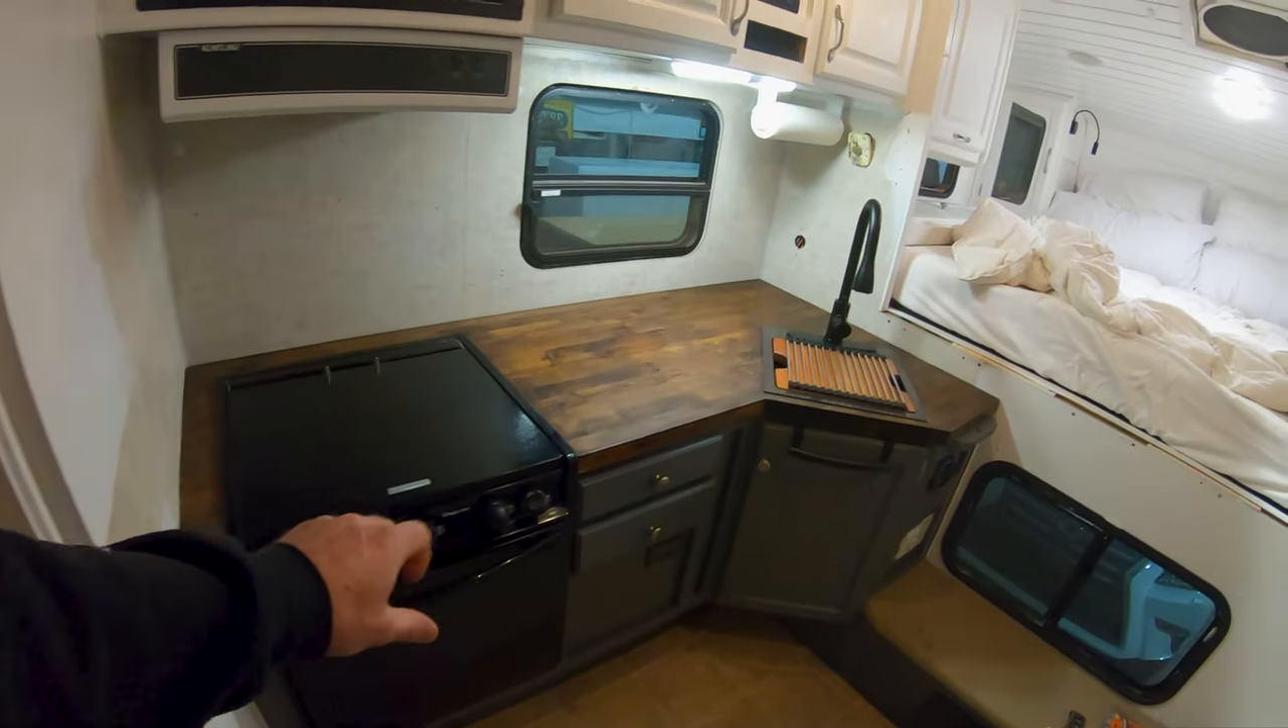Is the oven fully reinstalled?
Yes.